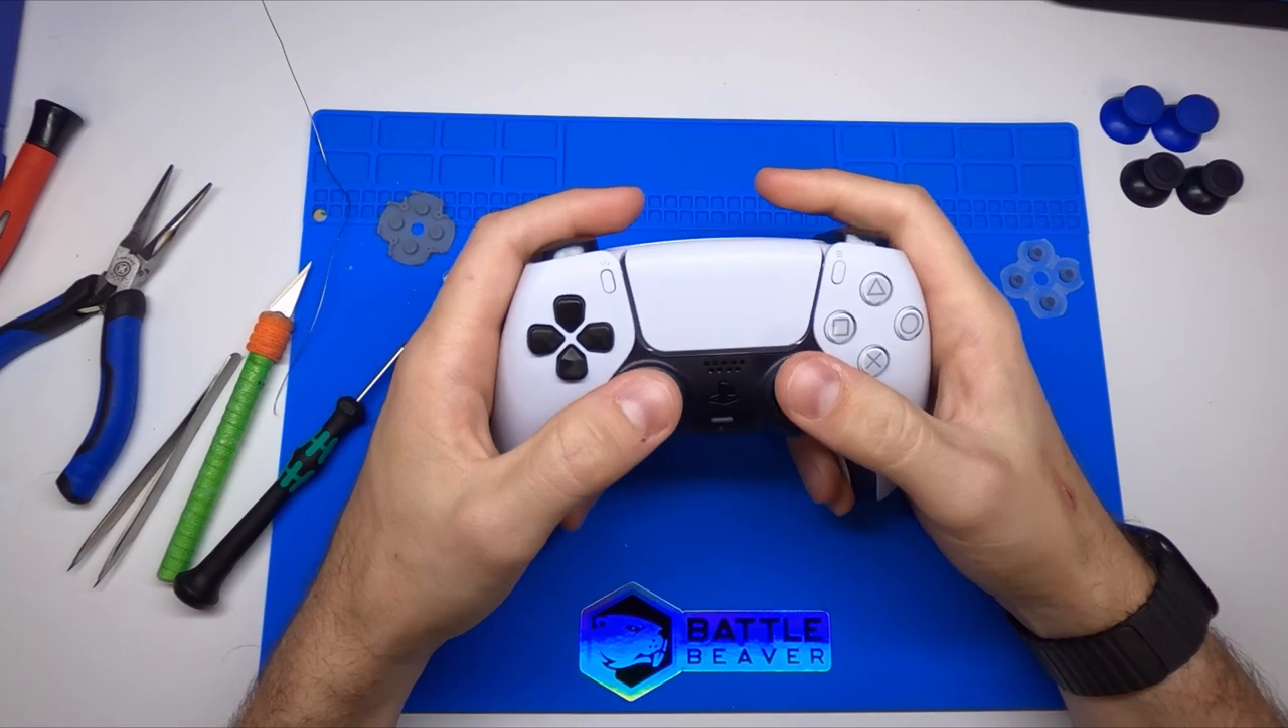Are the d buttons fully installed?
Yes.